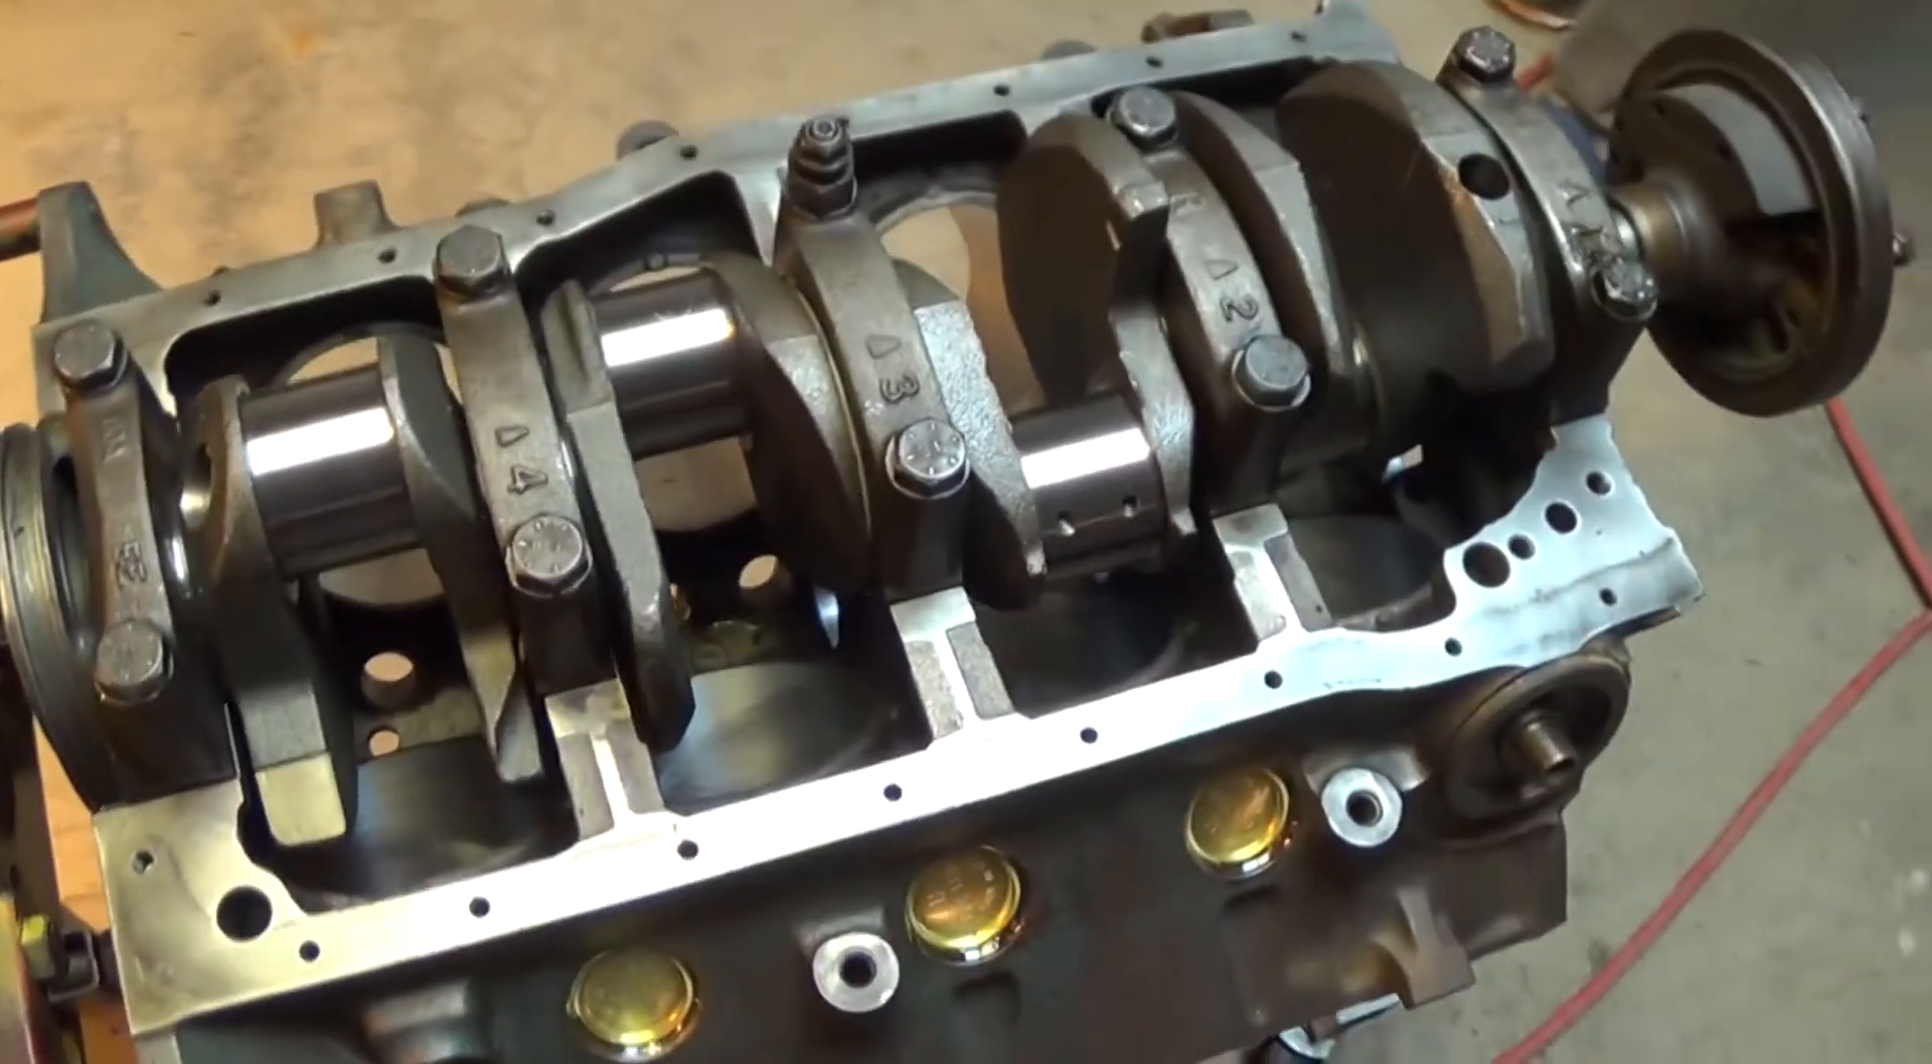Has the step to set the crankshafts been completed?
Yes.